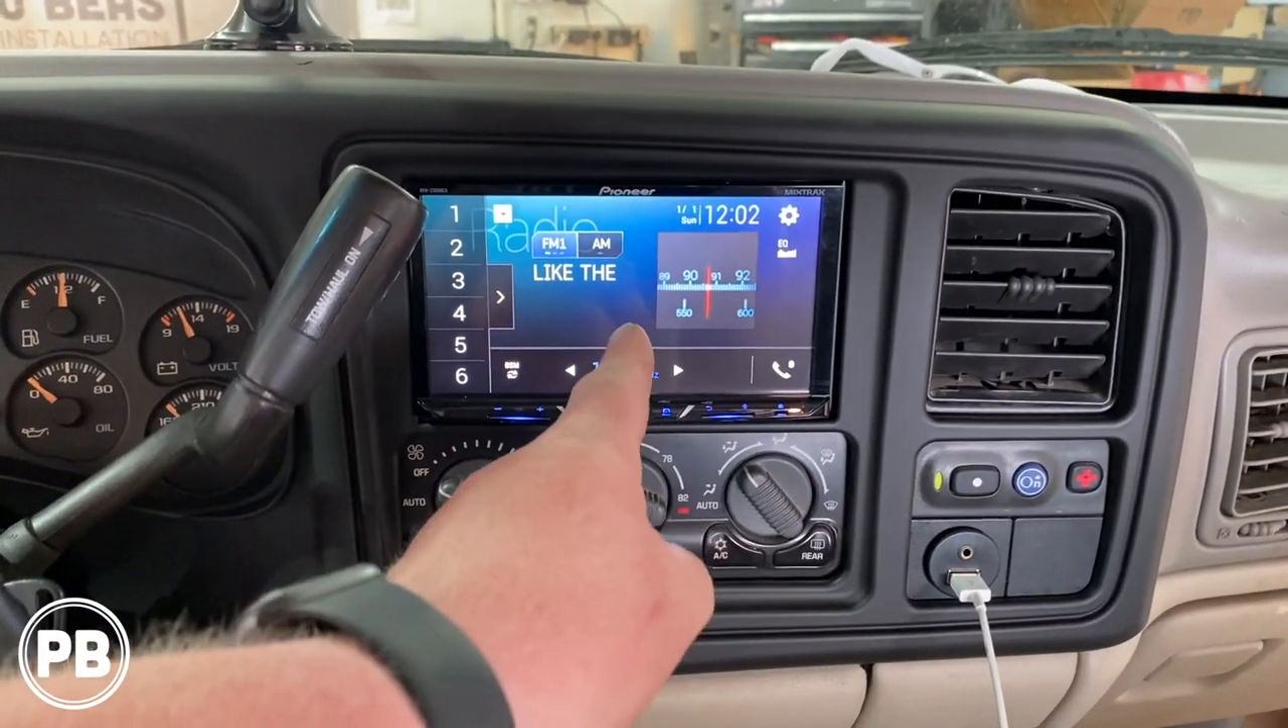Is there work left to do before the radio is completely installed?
No.